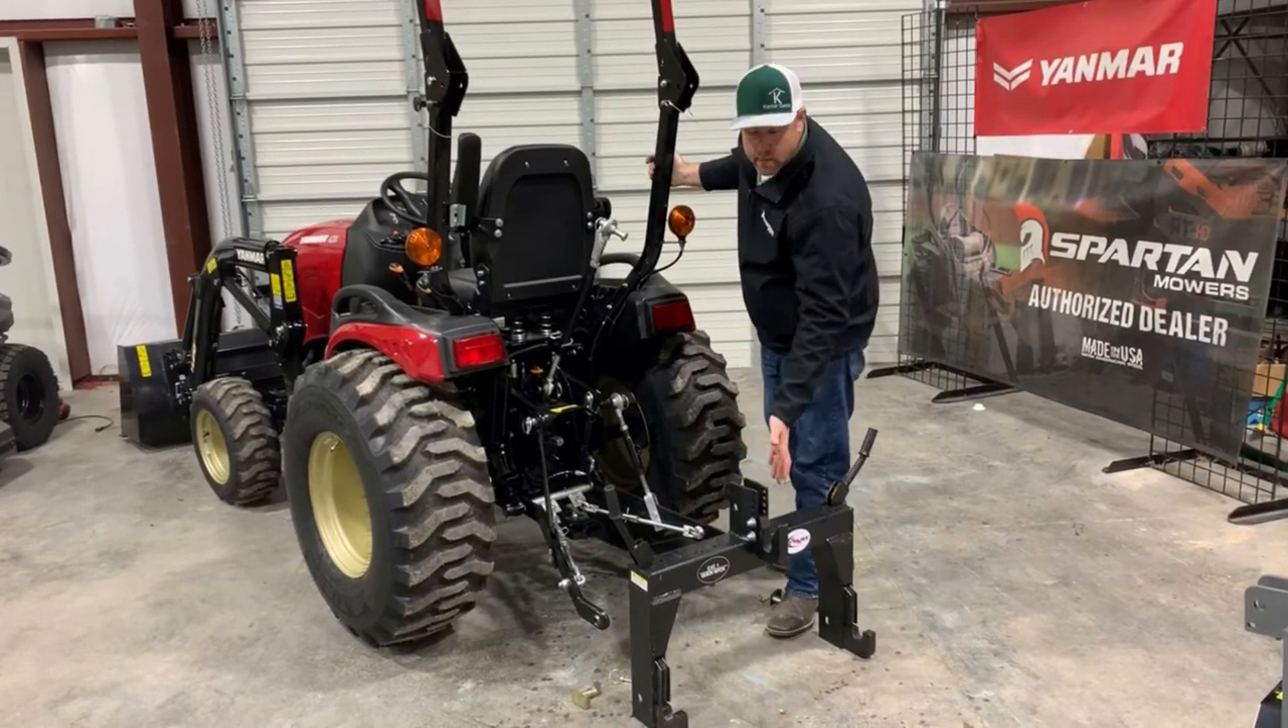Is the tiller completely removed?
Yes.